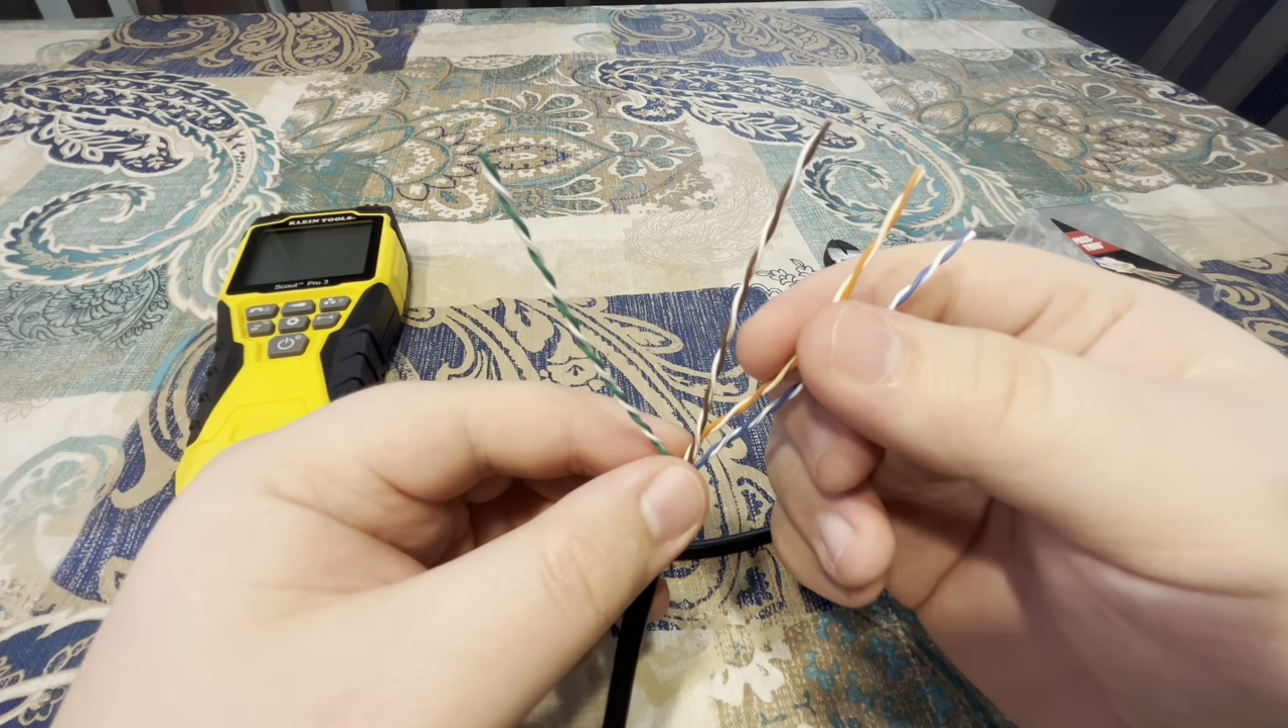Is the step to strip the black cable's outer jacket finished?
Yes.